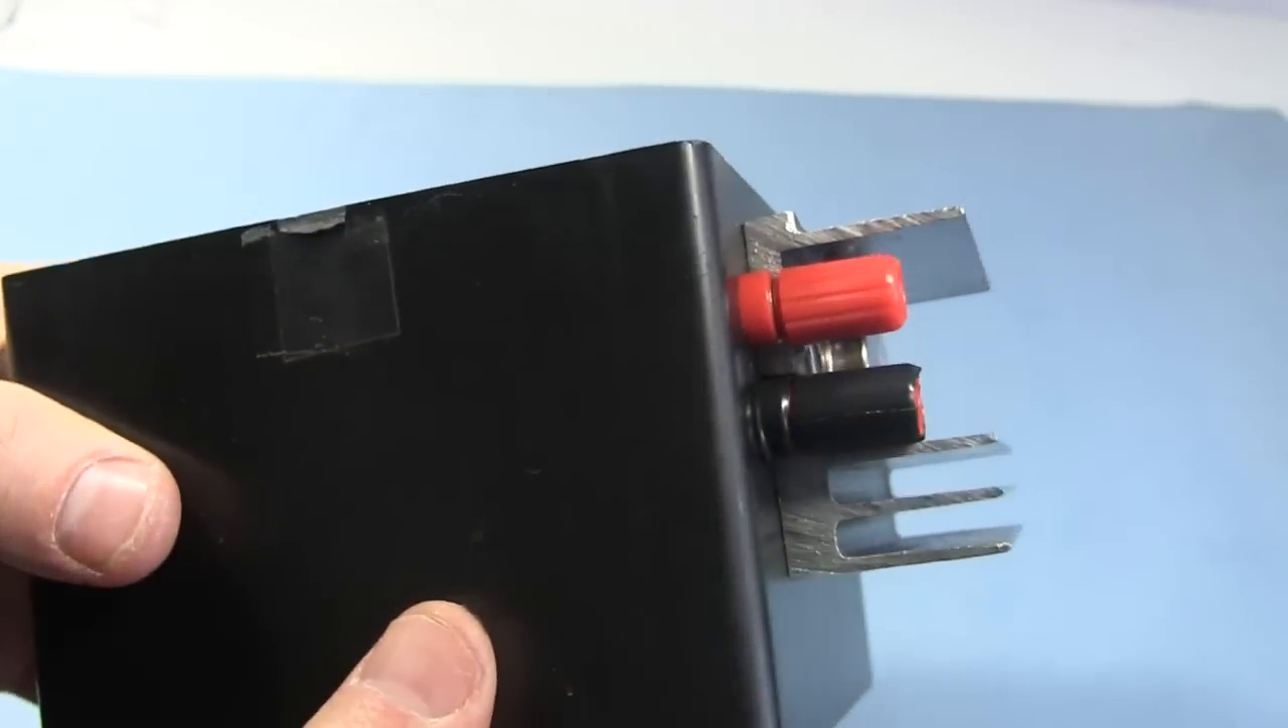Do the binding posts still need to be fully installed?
No.